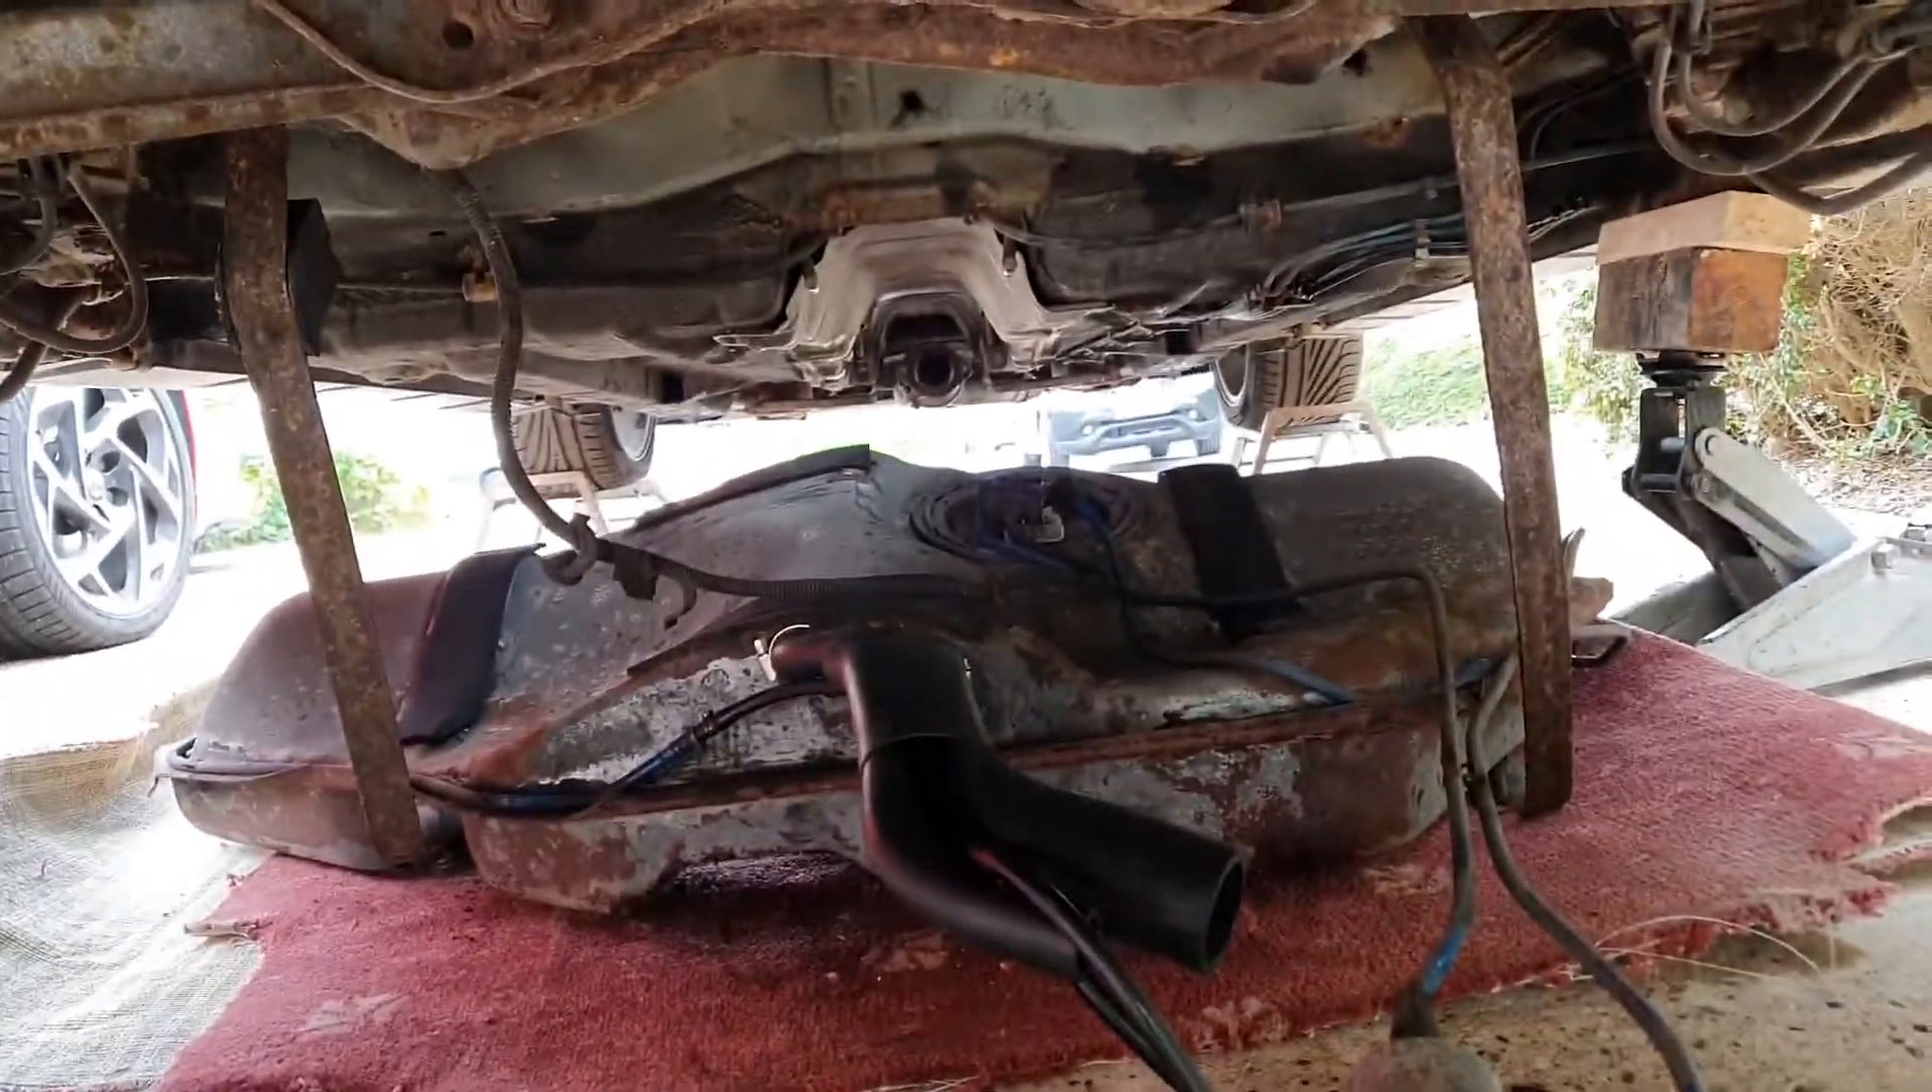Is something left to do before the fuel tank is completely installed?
Yes.